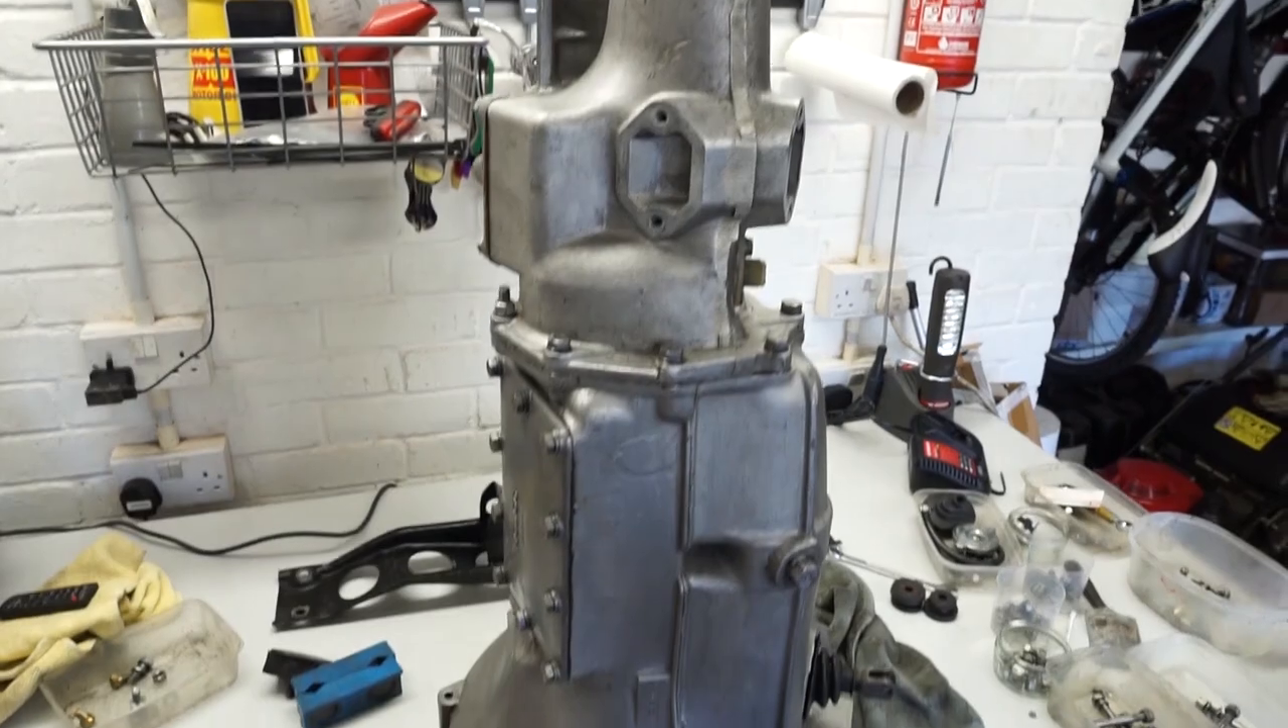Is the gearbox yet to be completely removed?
No.